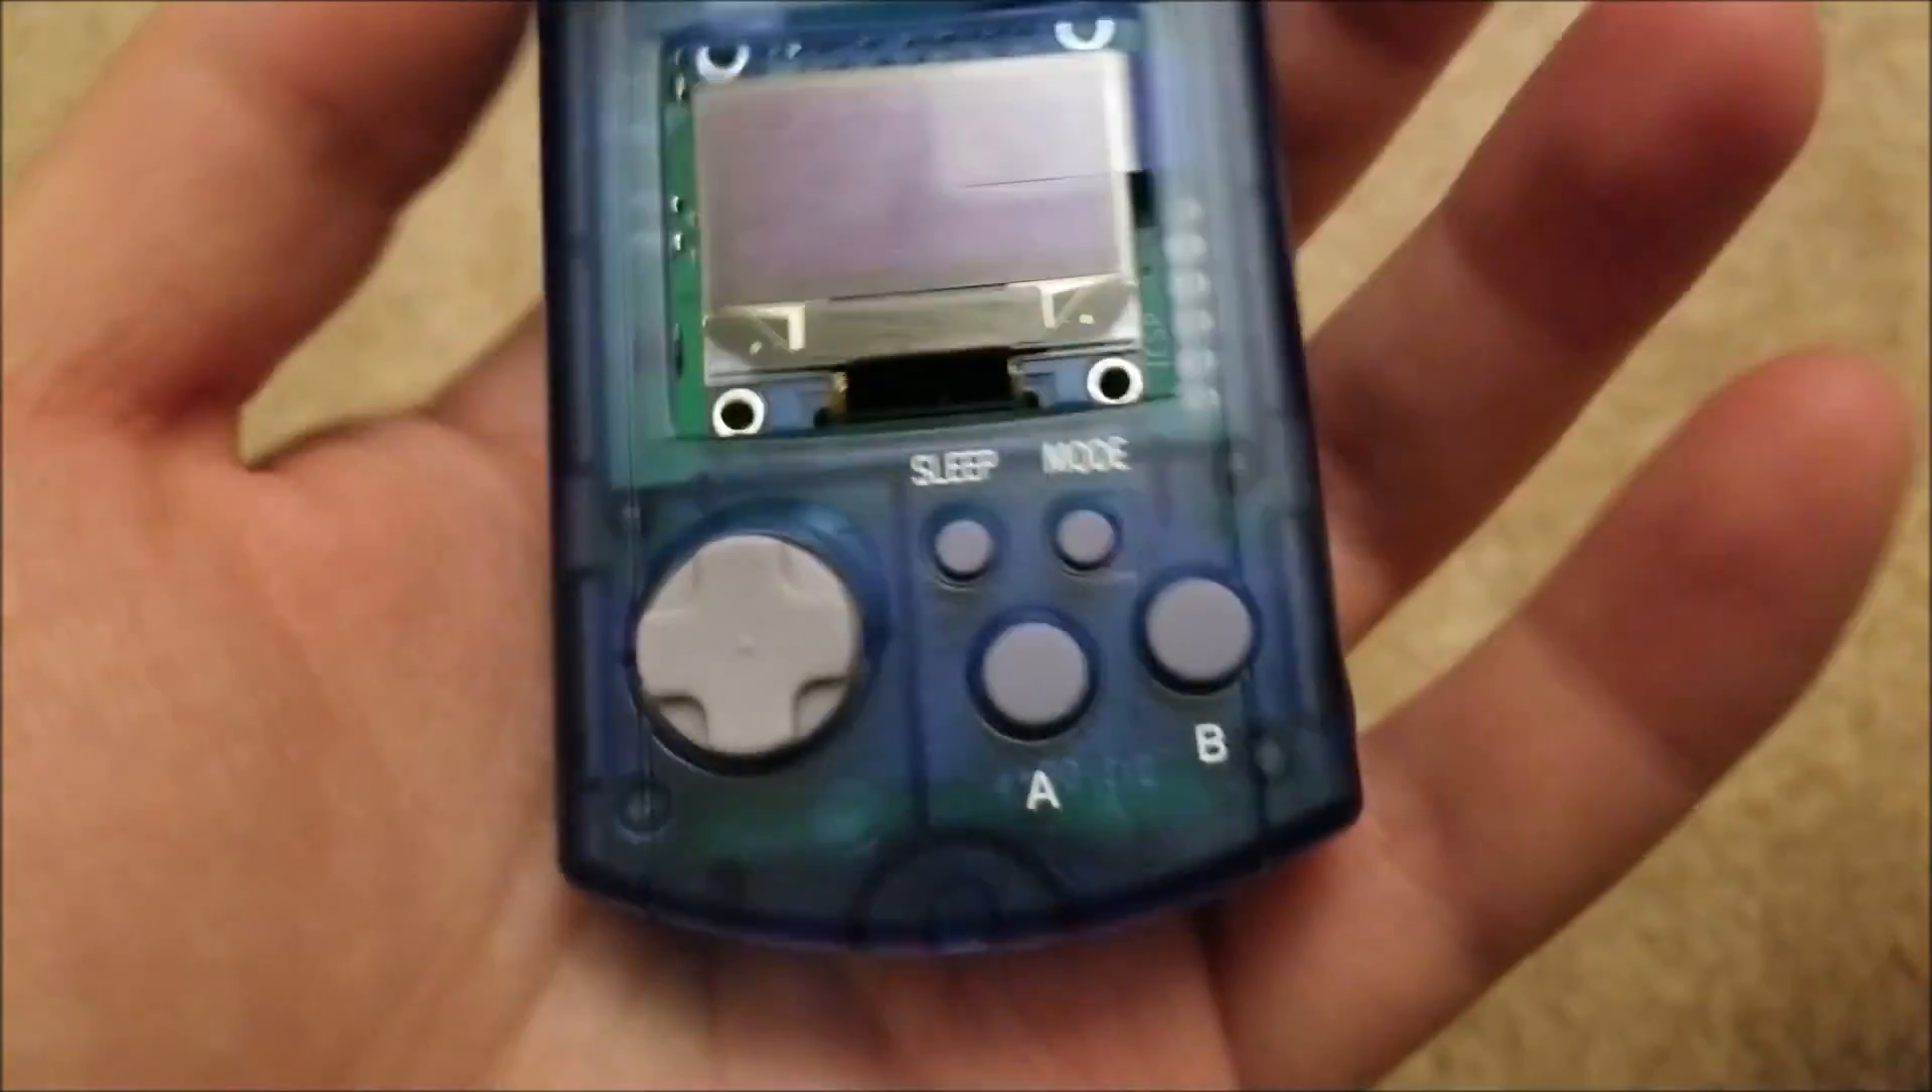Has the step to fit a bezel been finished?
No.